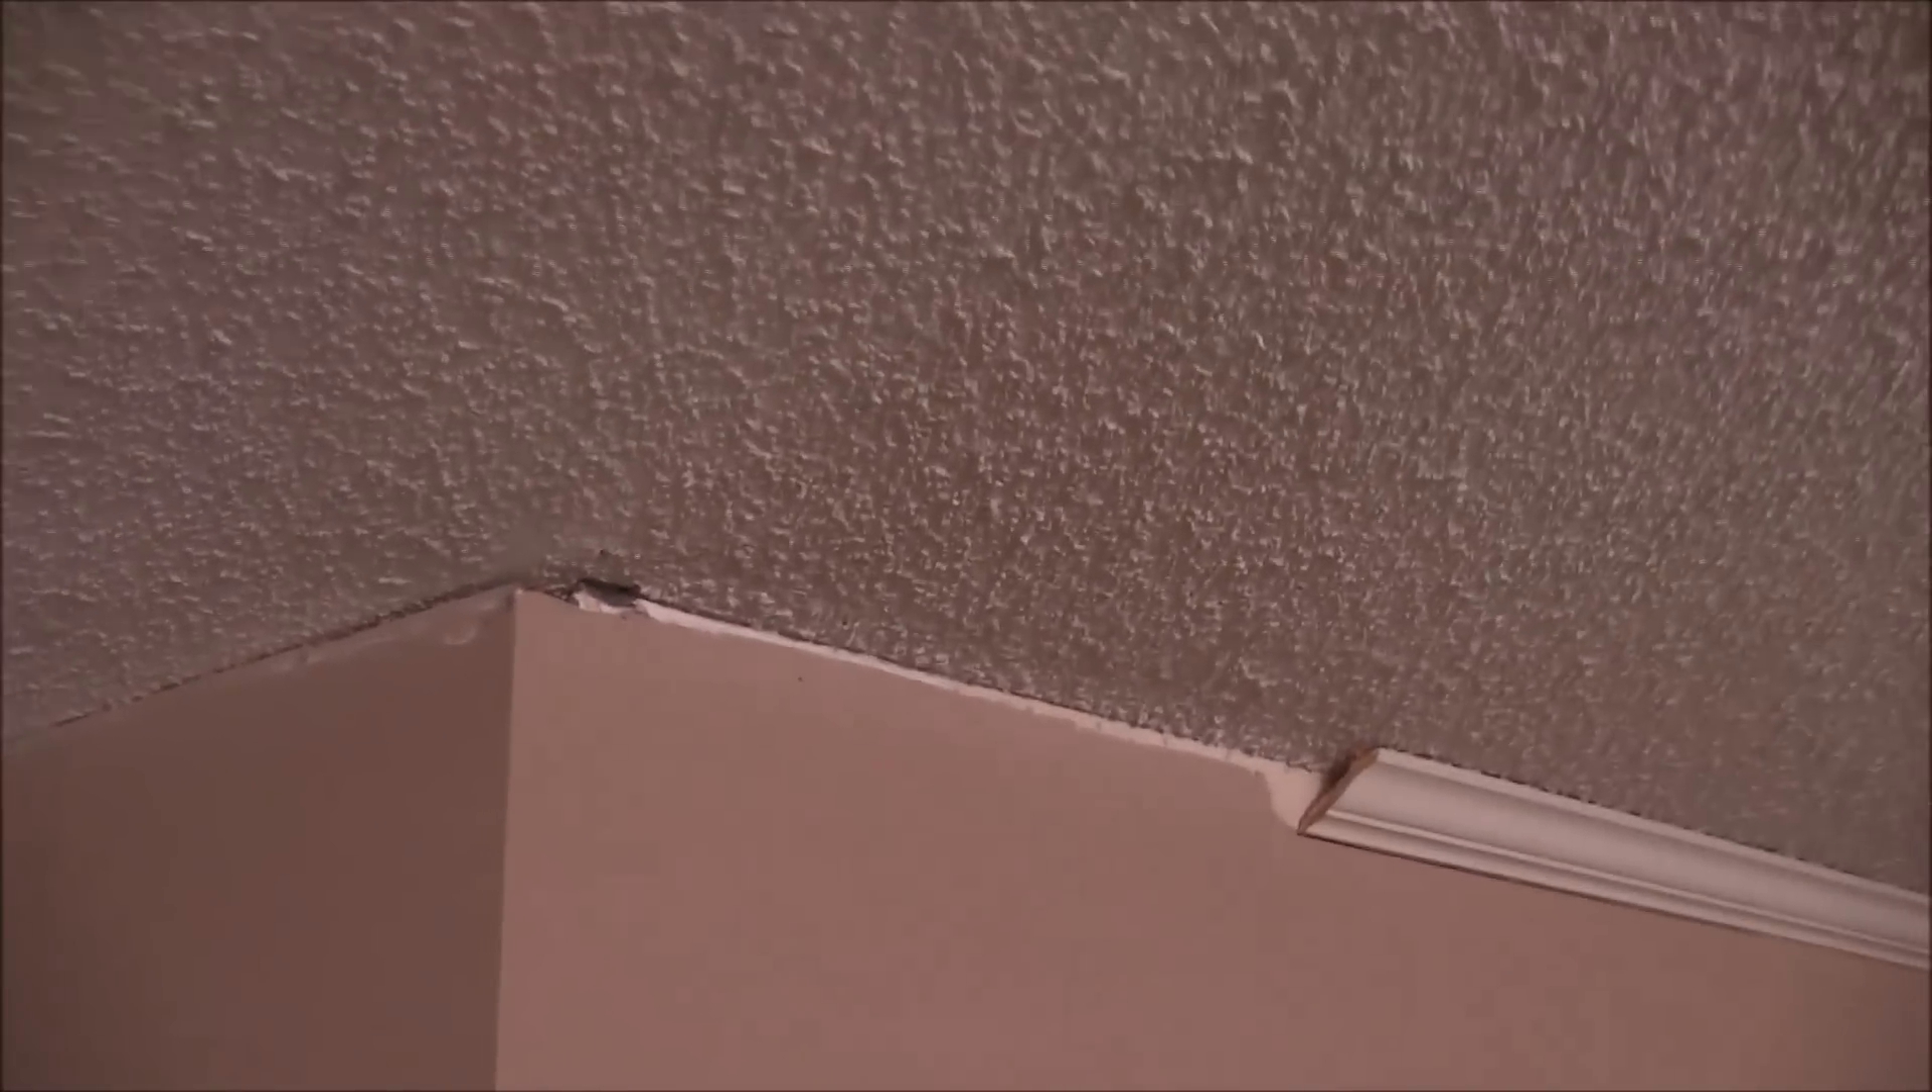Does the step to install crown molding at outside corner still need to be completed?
Yes.